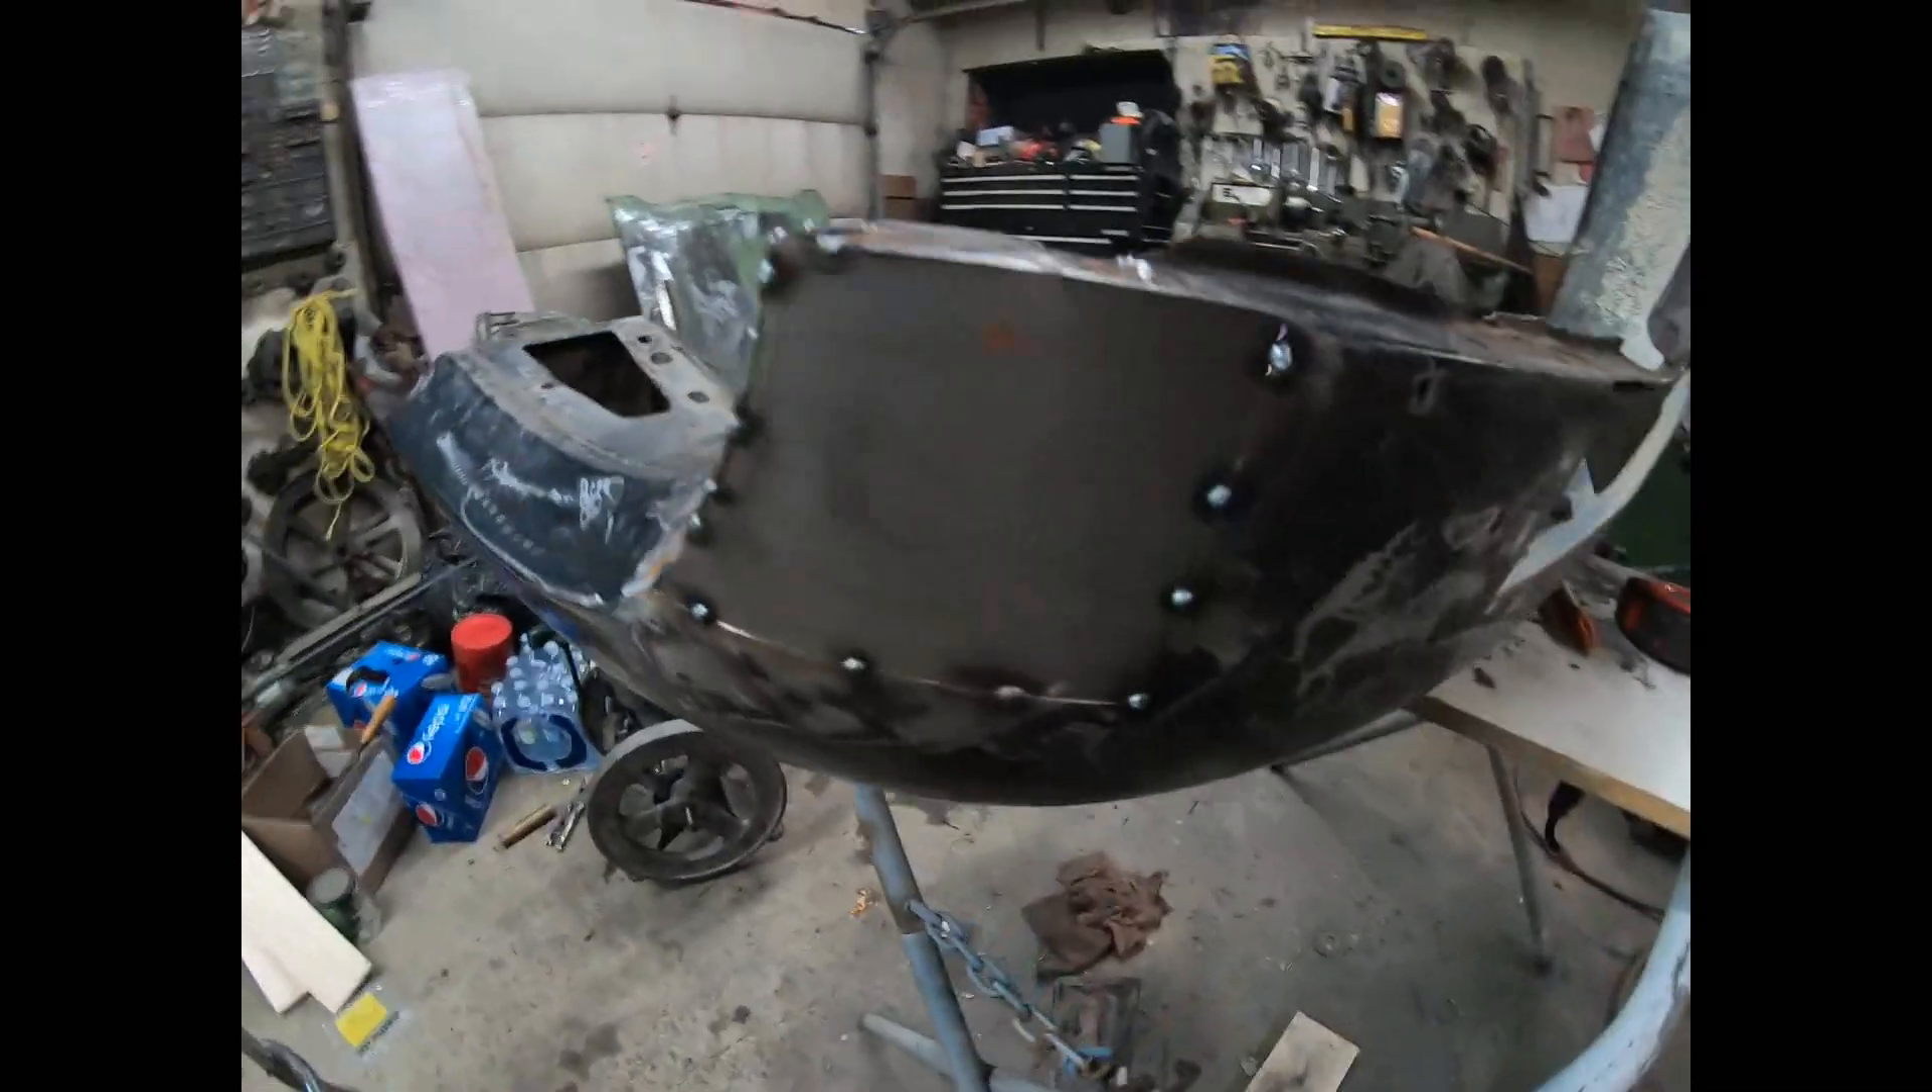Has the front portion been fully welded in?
No.